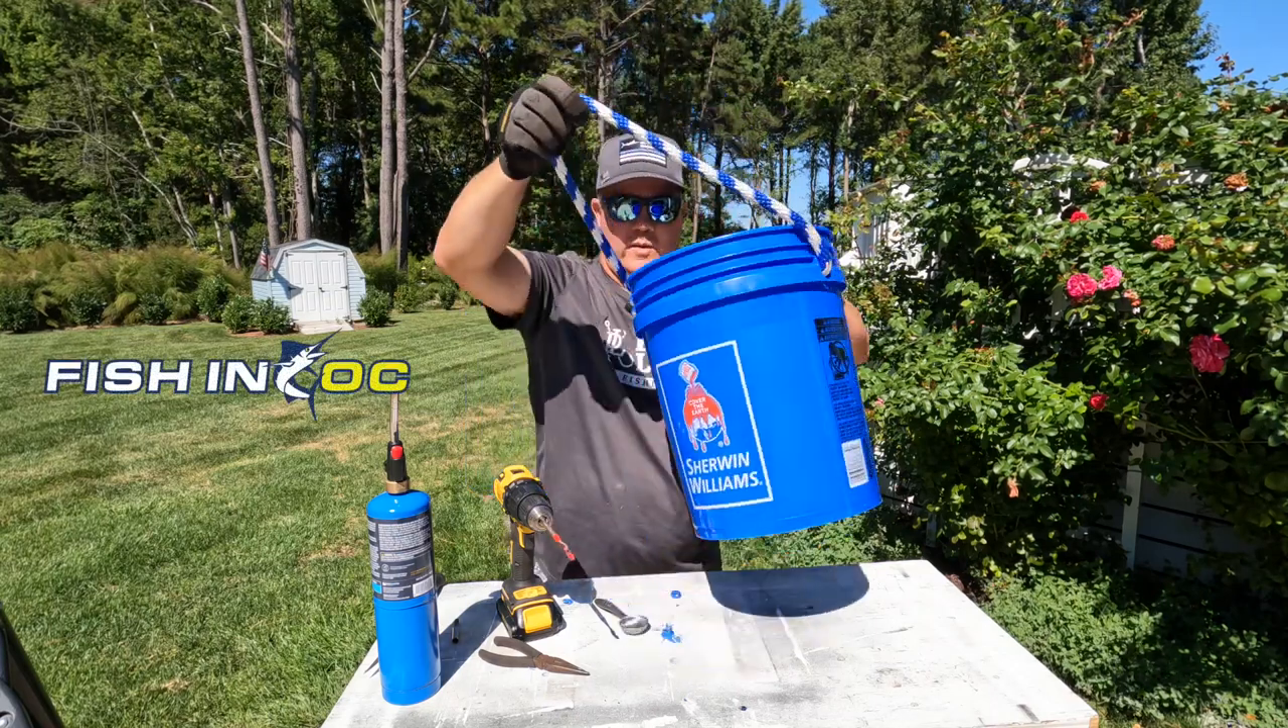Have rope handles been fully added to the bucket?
Yes.